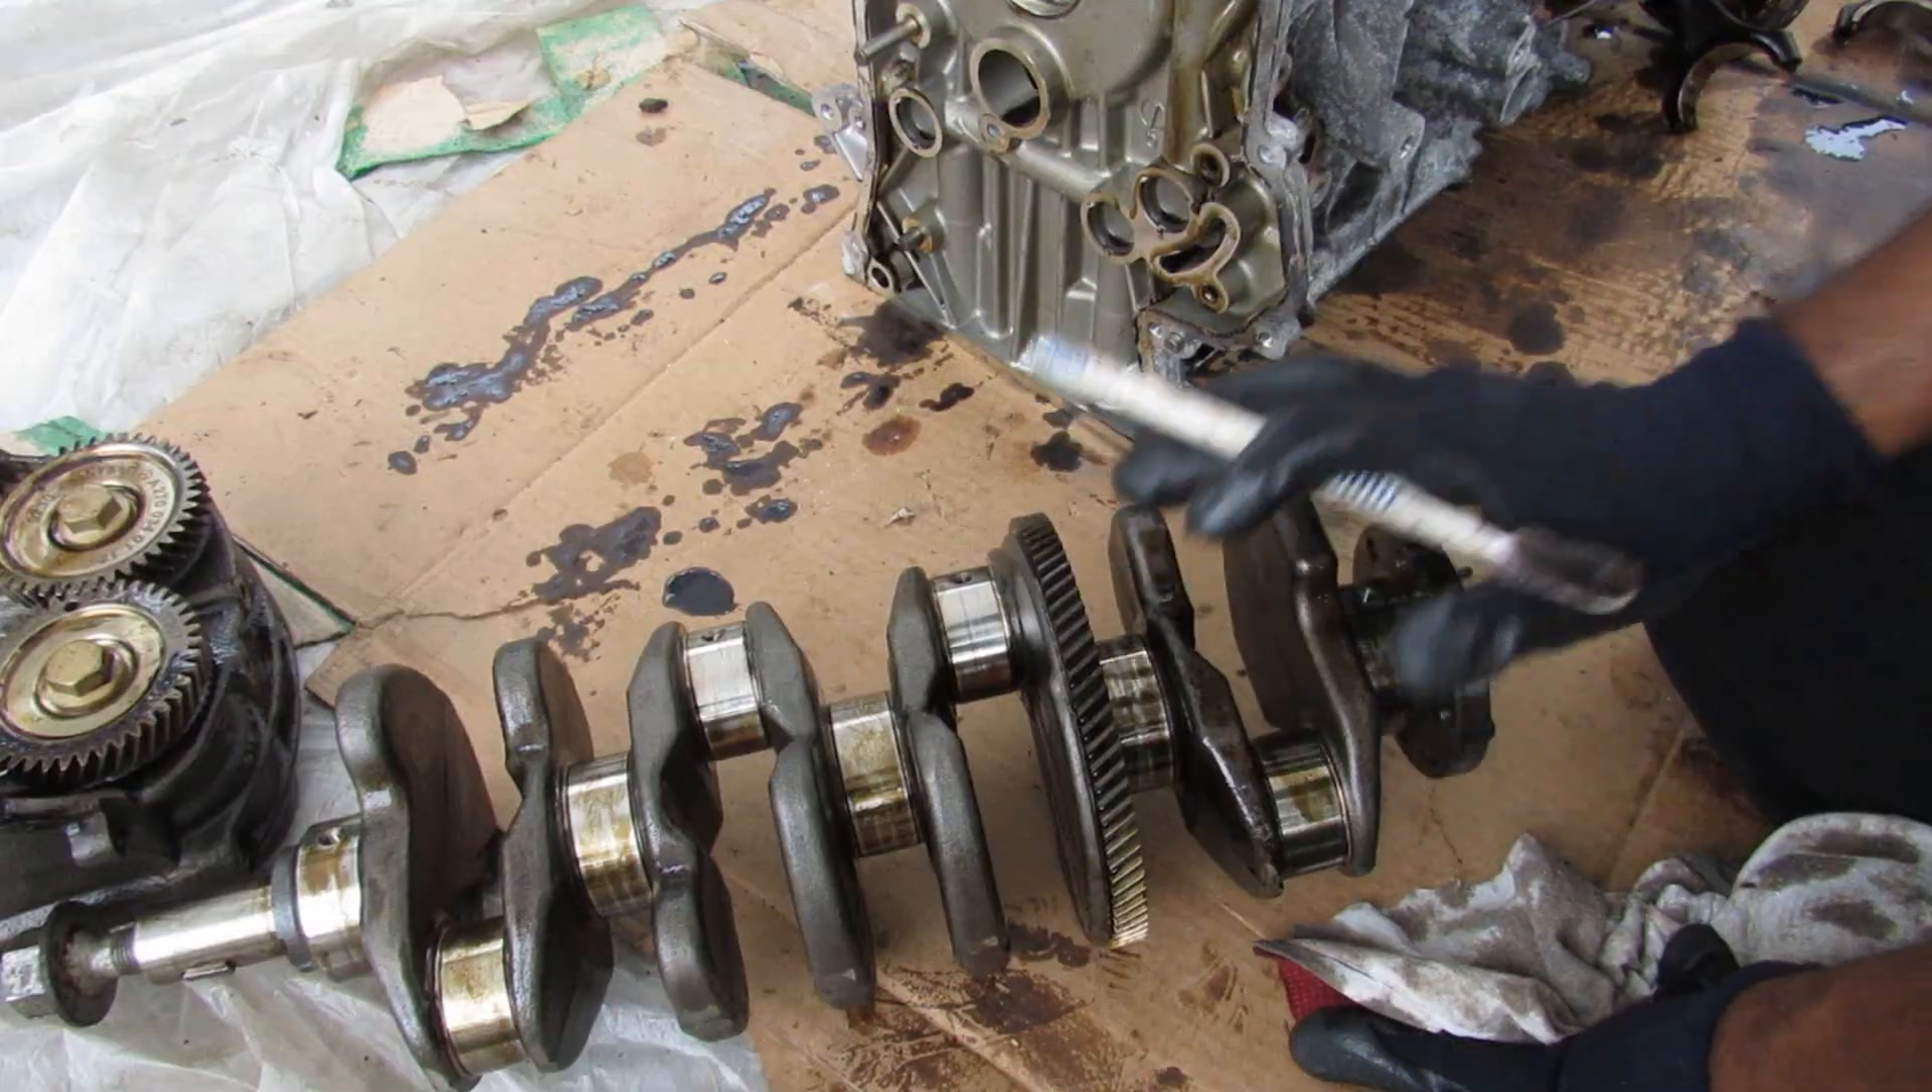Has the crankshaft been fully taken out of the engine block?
Yes.